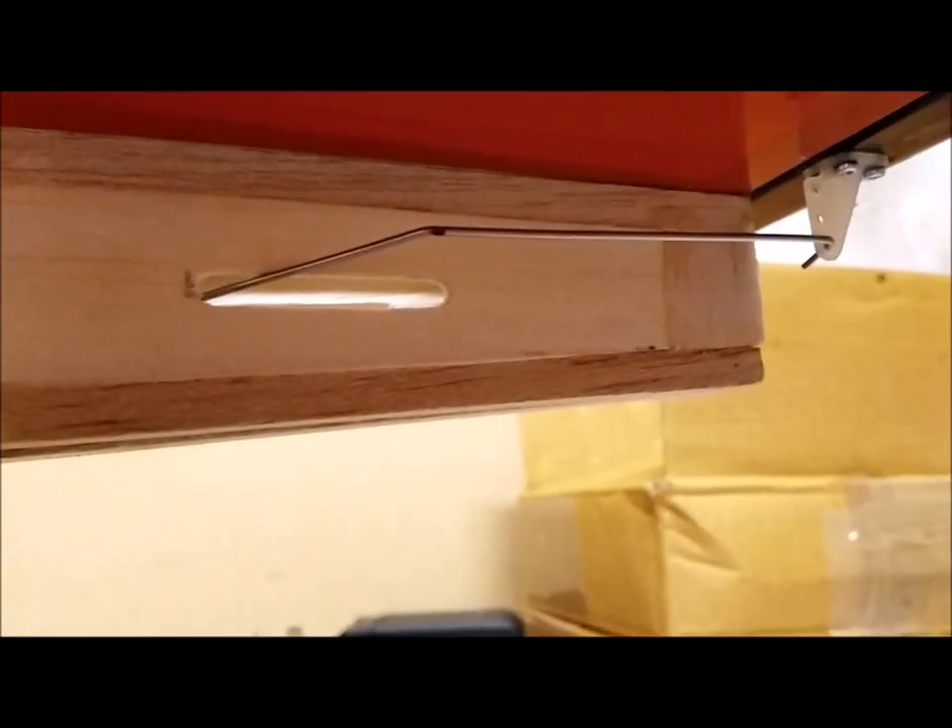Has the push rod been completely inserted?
Yes.